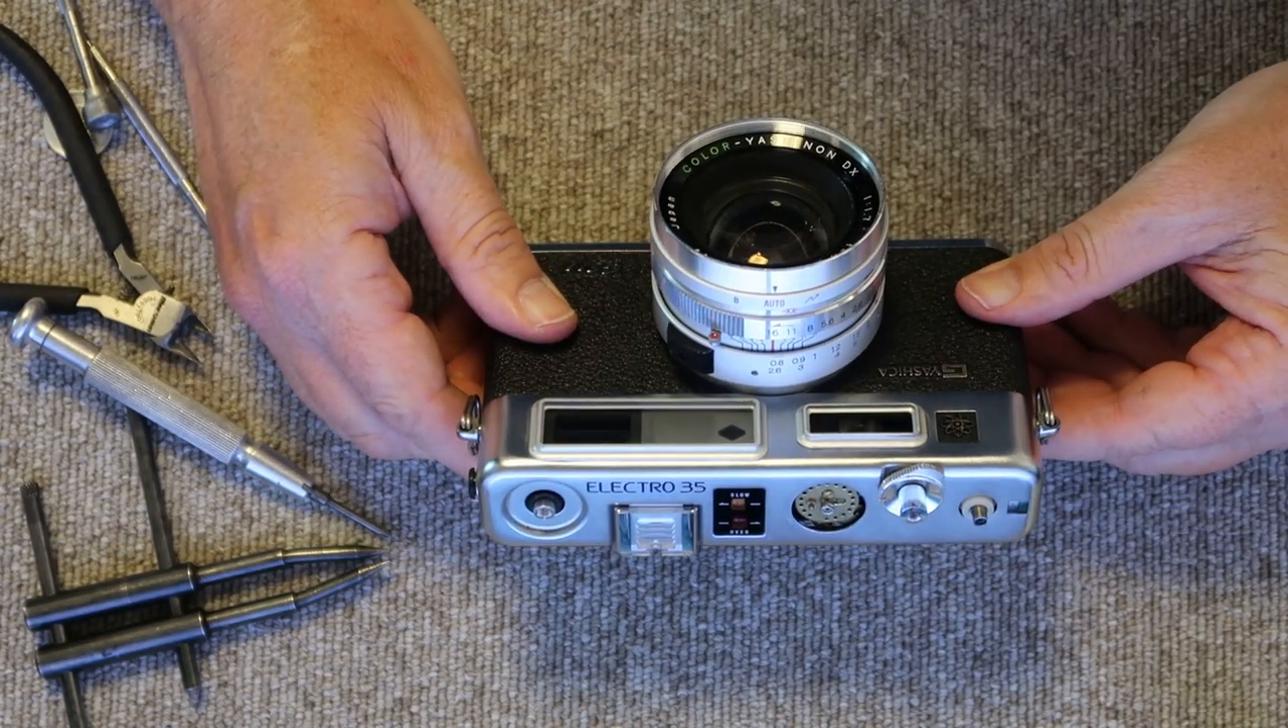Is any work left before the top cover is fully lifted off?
Yes.